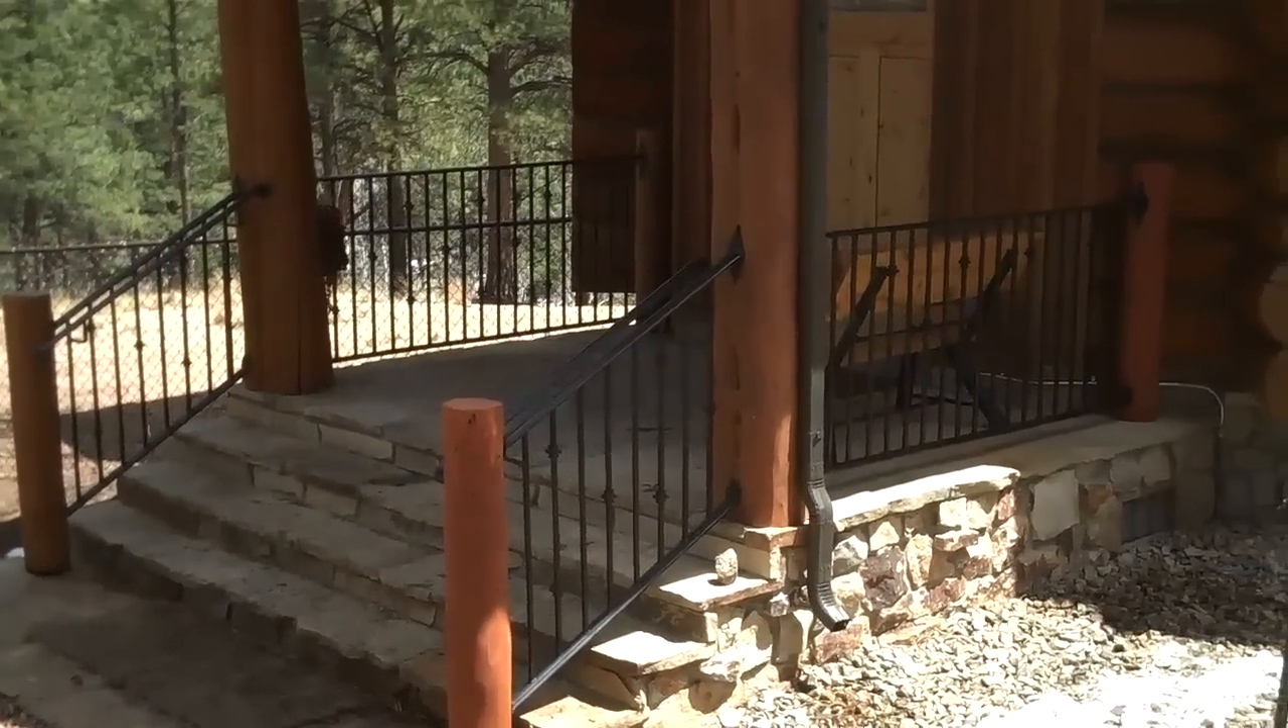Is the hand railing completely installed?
Yes.